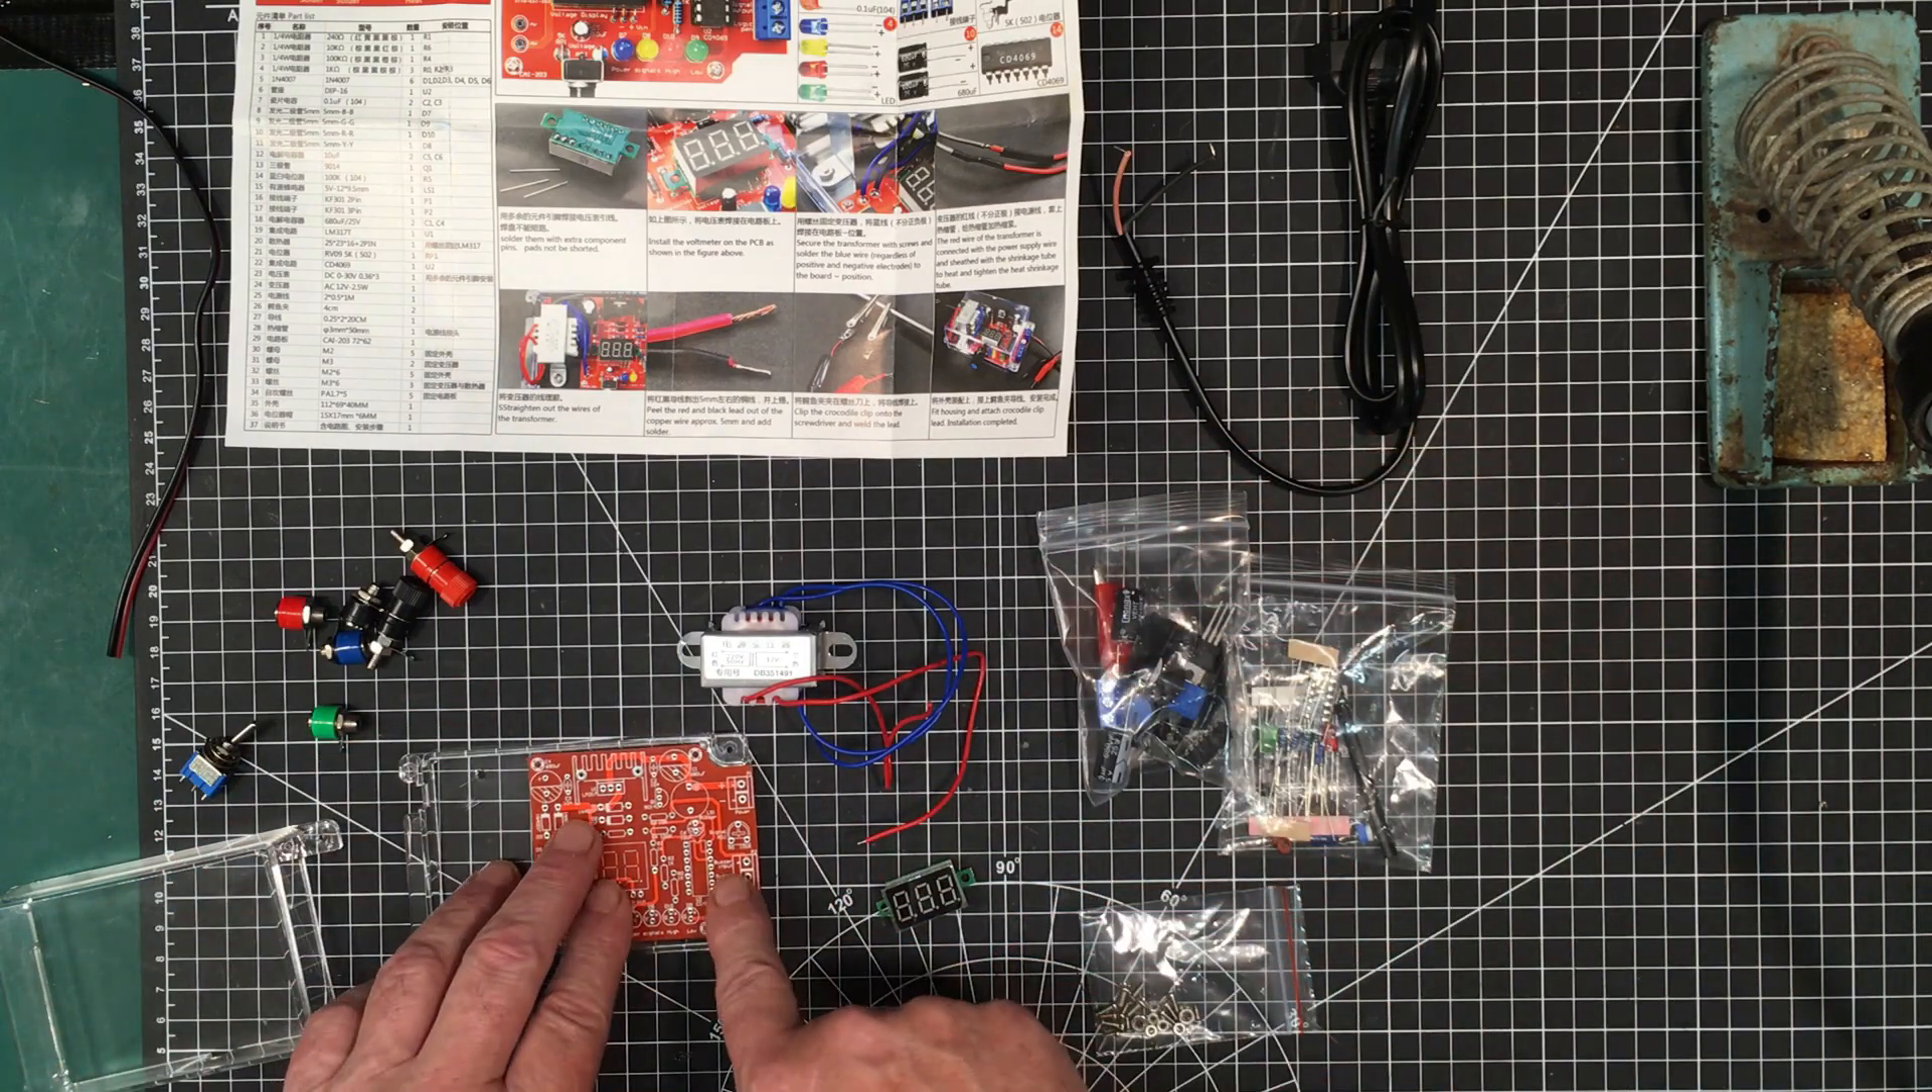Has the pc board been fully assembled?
No.